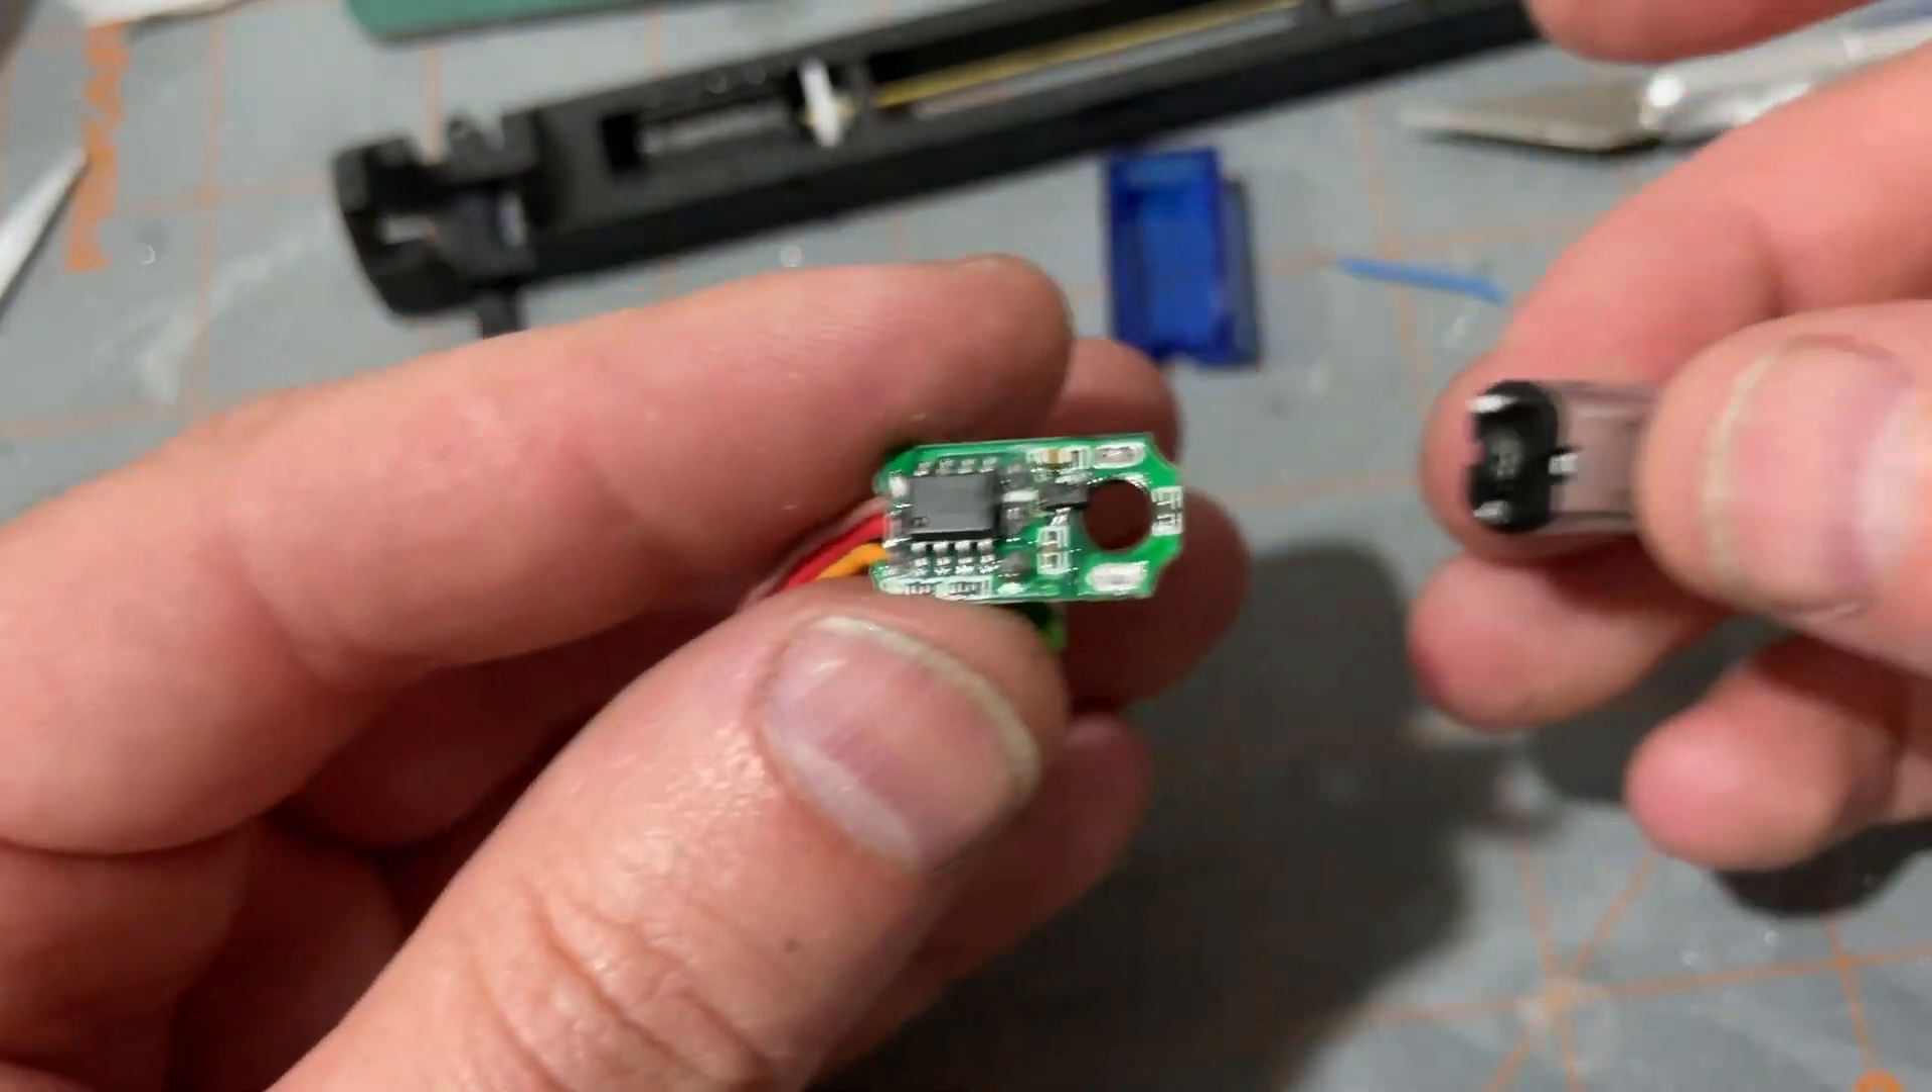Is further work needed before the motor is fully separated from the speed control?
No.